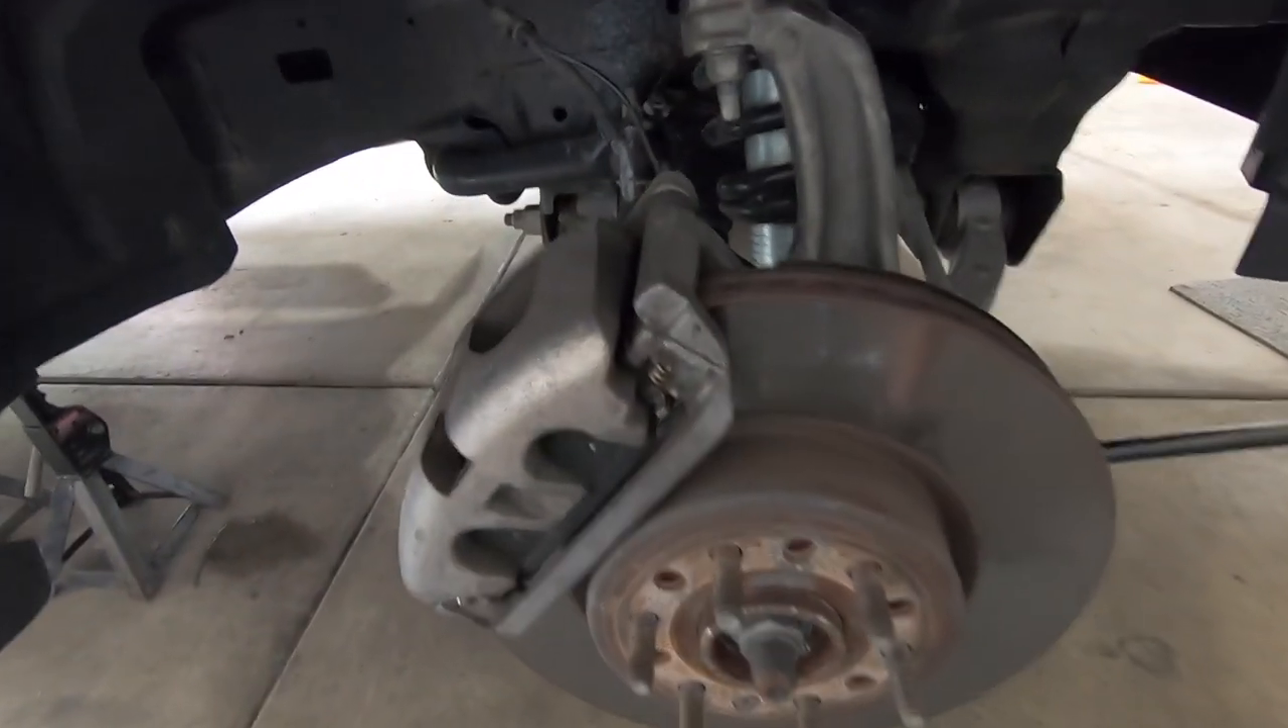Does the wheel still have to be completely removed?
No.